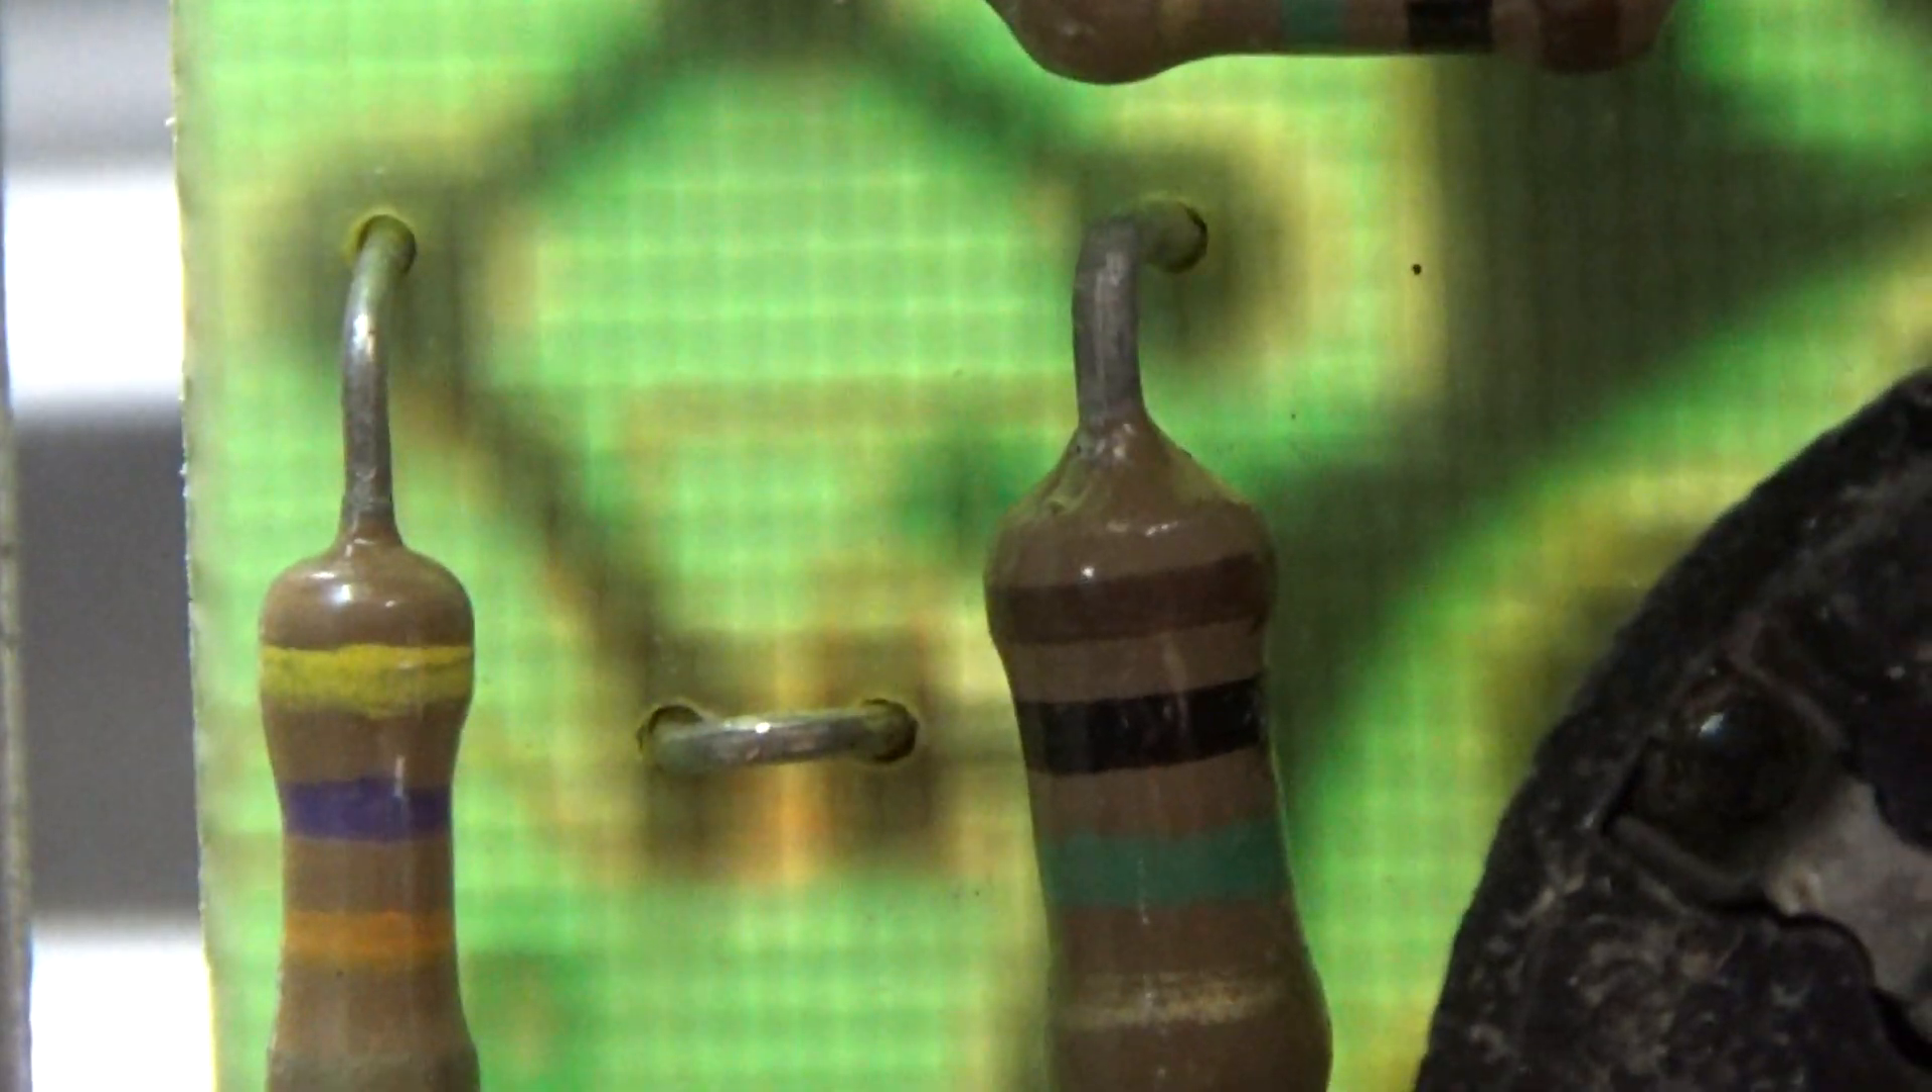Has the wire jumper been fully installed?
Yes.